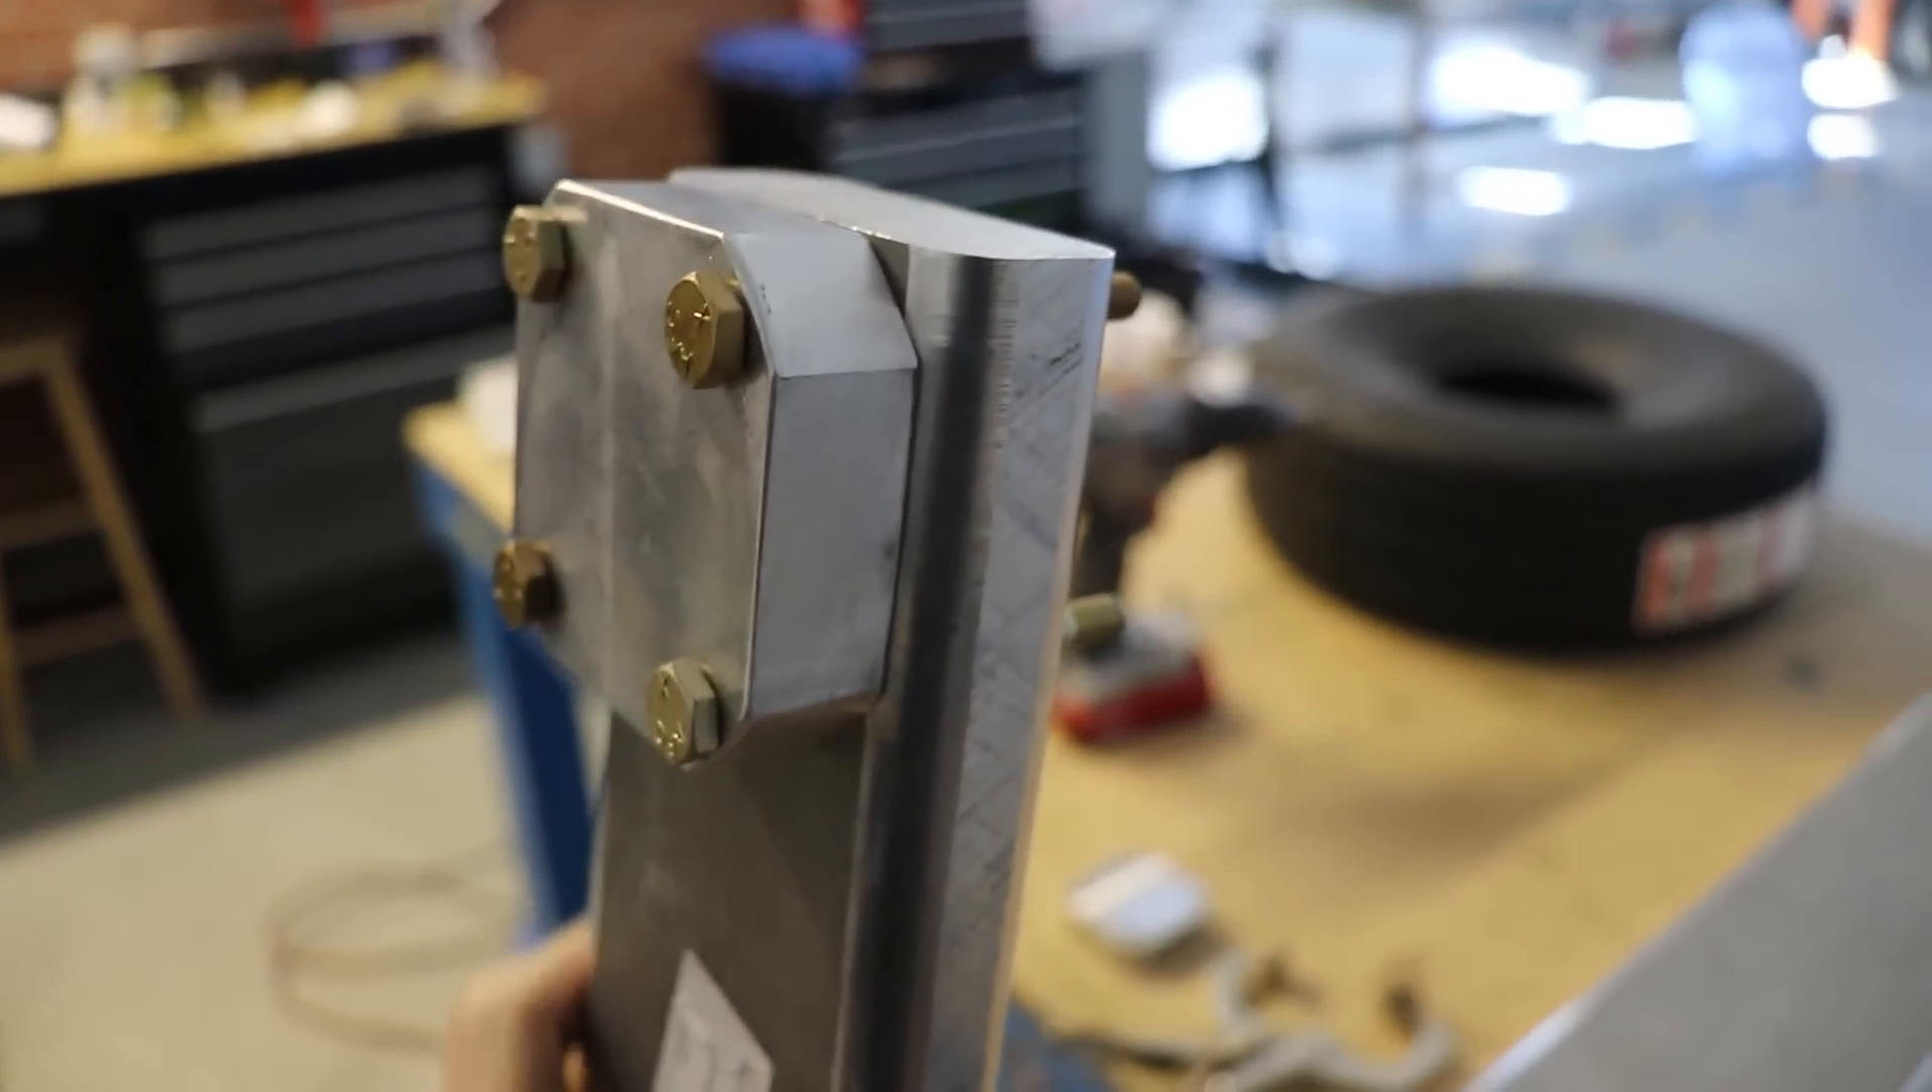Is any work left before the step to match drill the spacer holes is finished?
No.